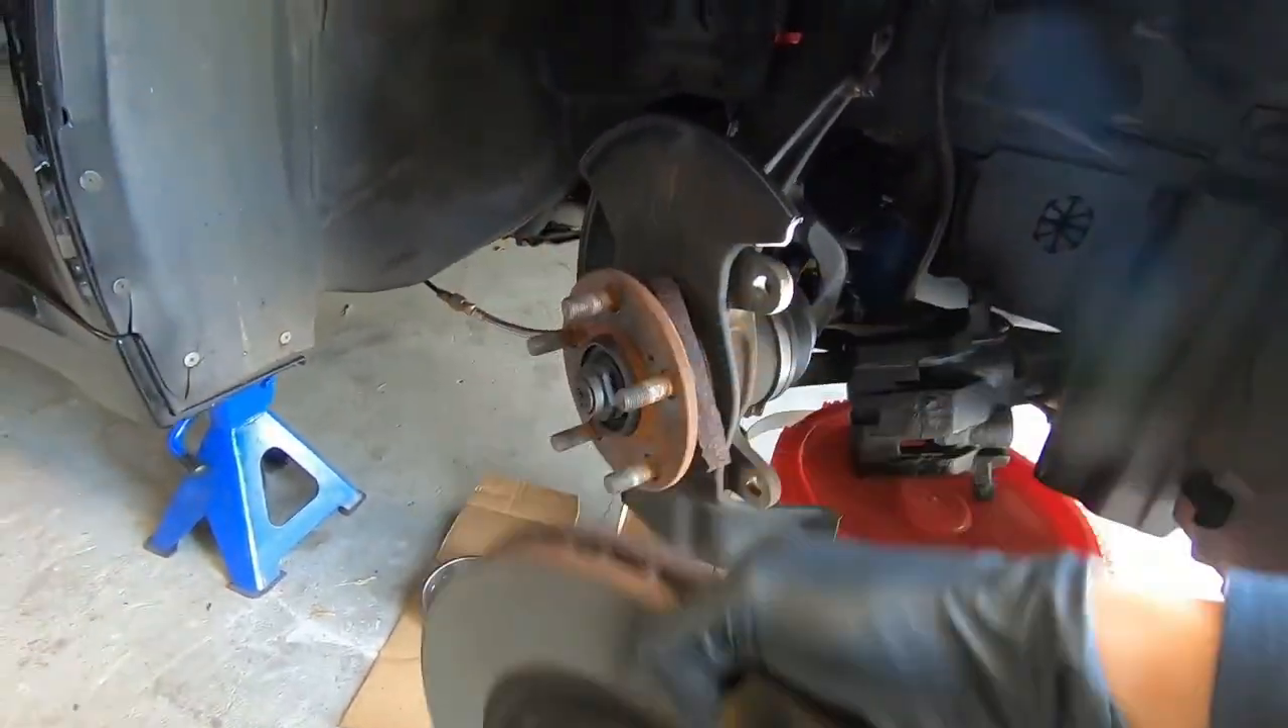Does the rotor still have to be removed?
No.